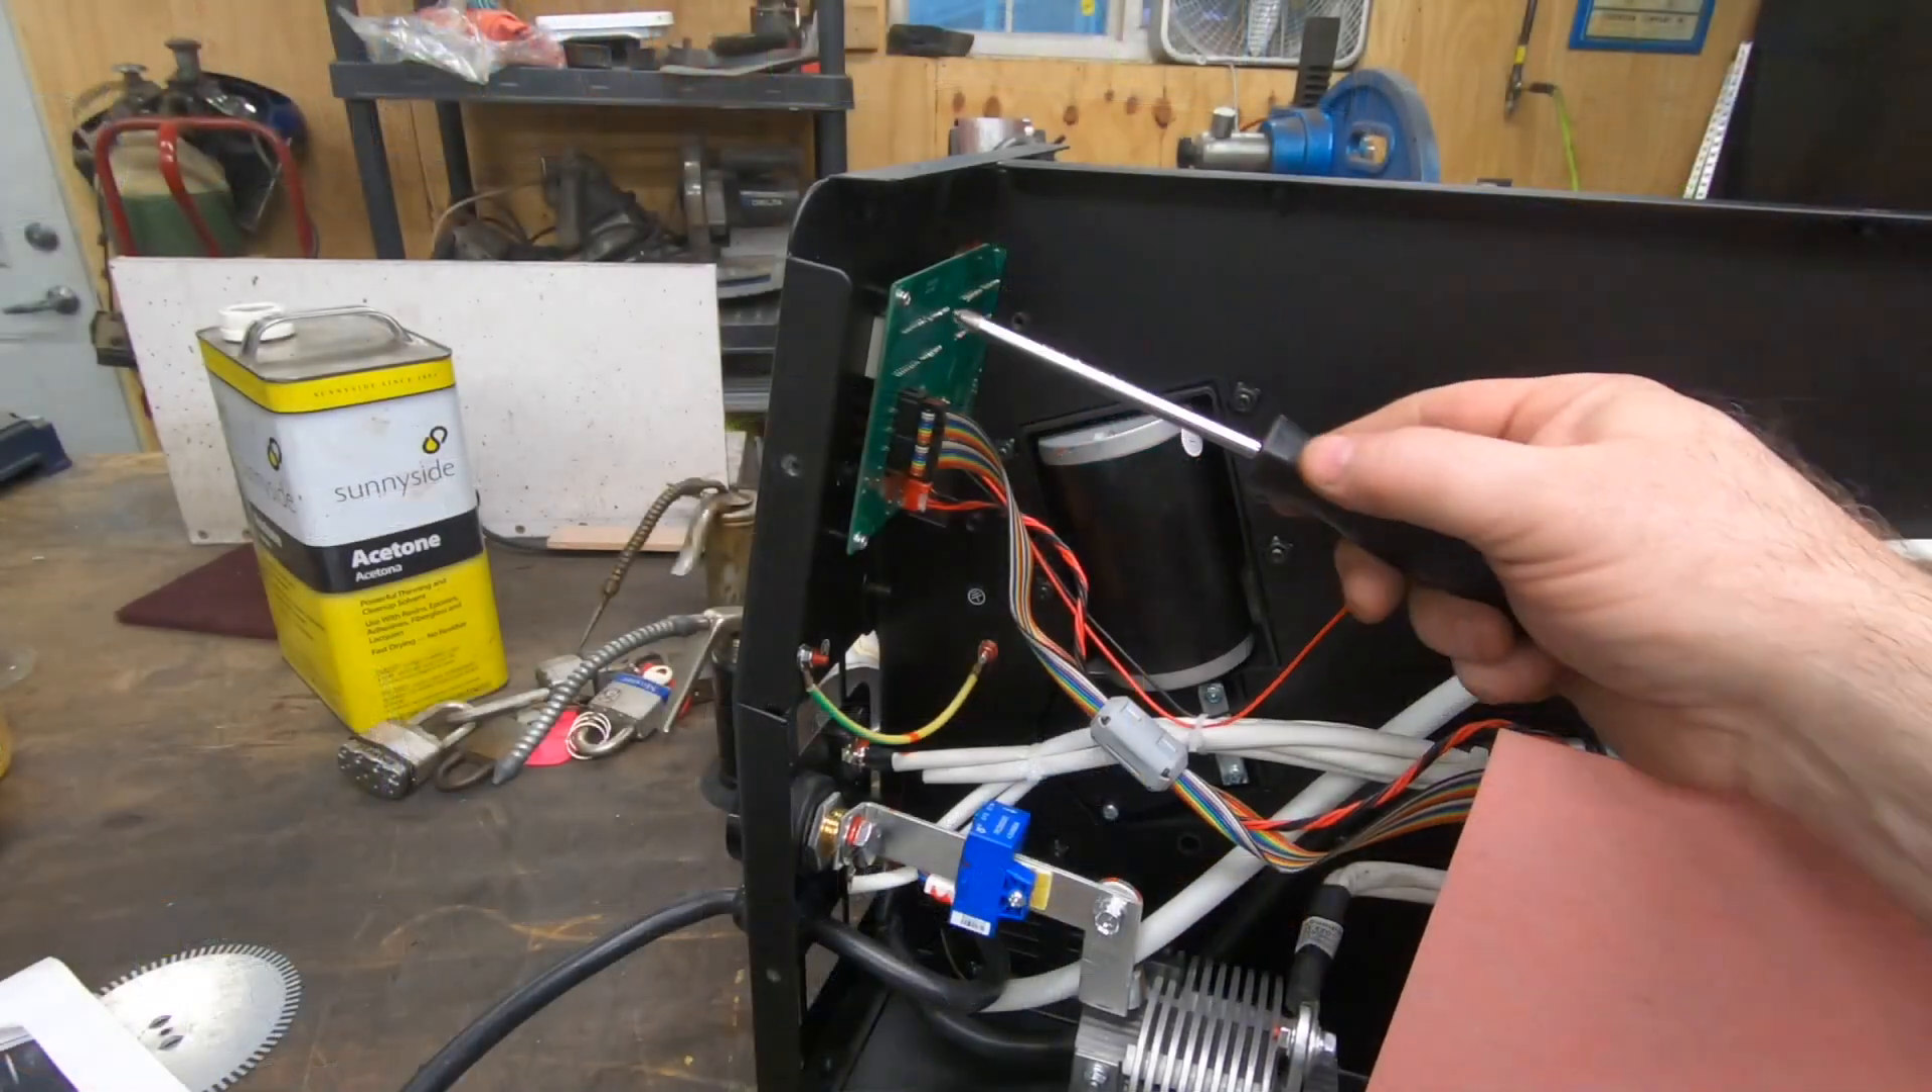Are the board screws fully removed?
No.